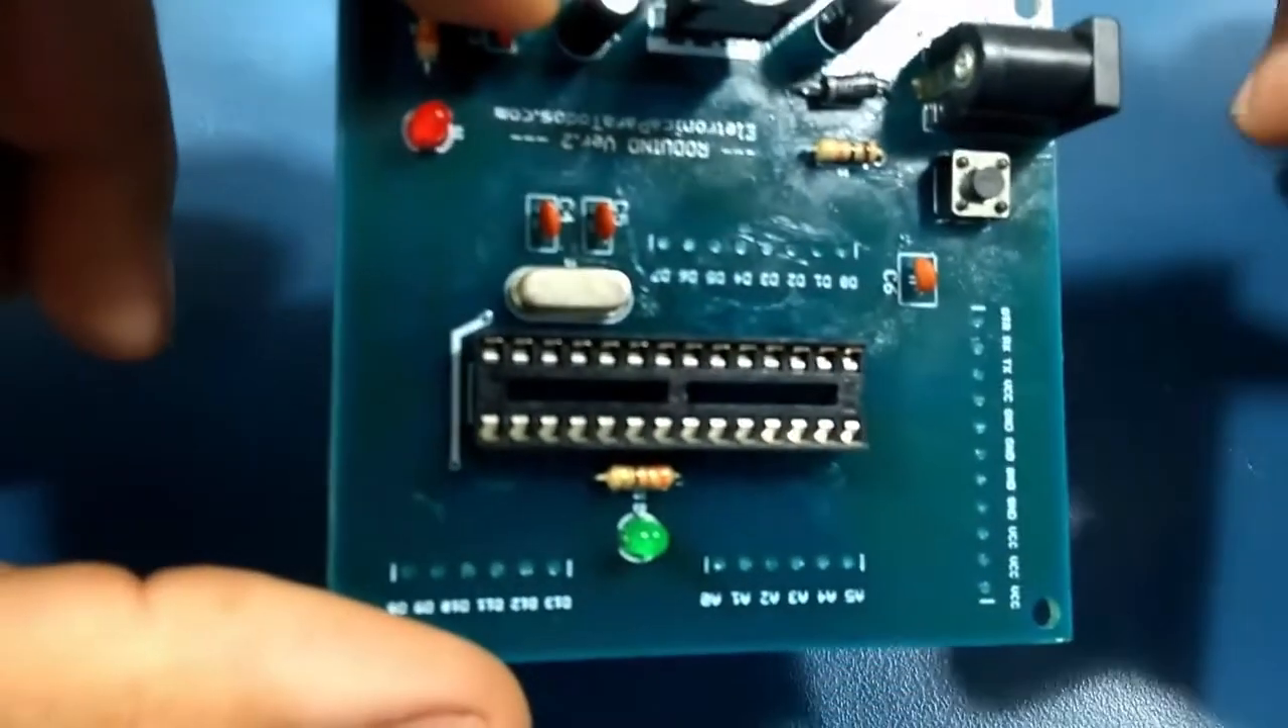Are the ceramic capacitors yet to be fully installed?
No.